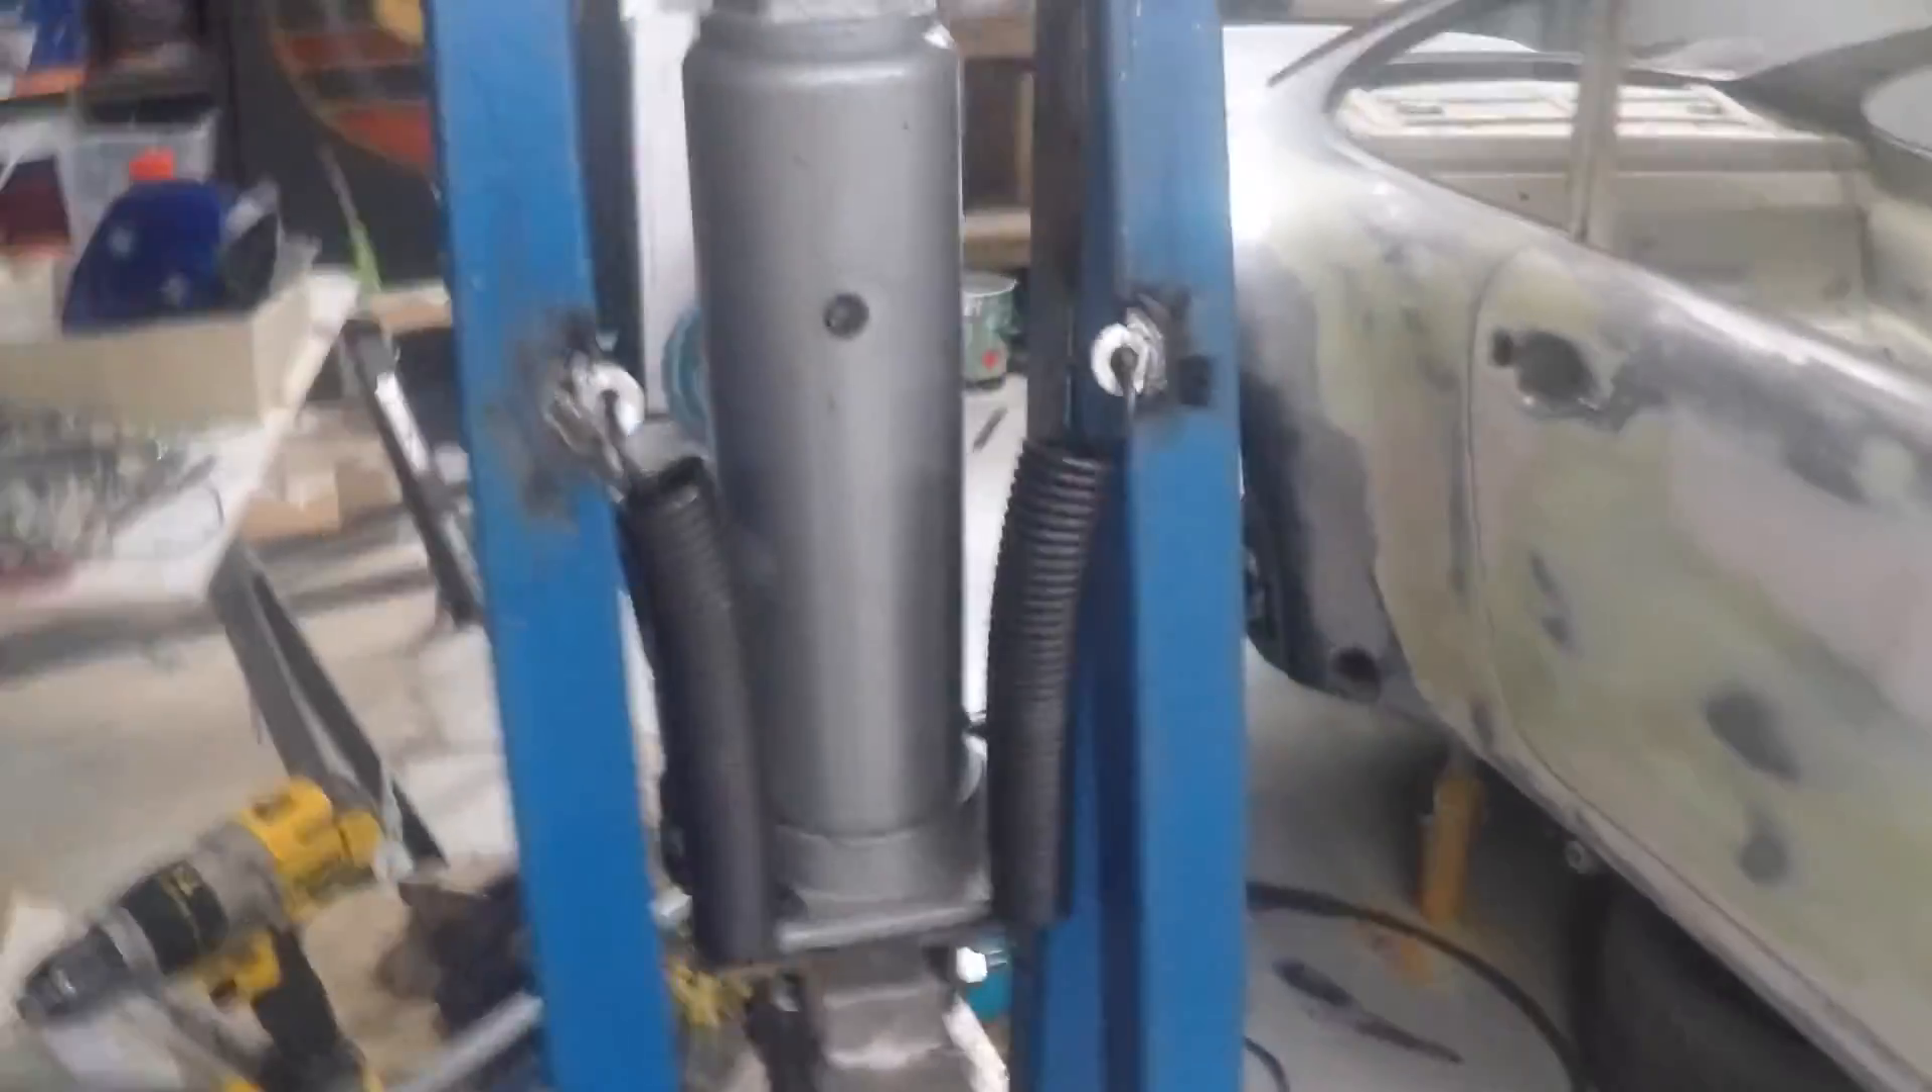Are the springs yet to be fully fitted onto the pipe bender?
No.